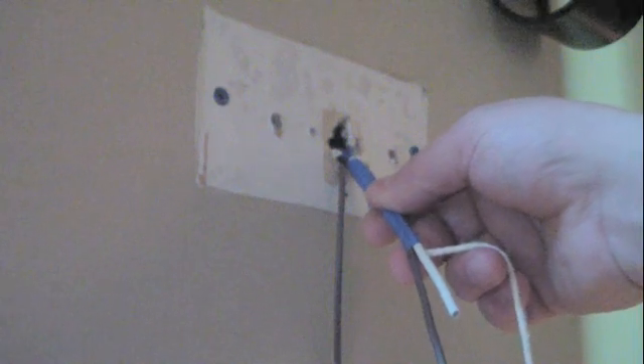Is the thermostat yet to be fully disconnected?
No.